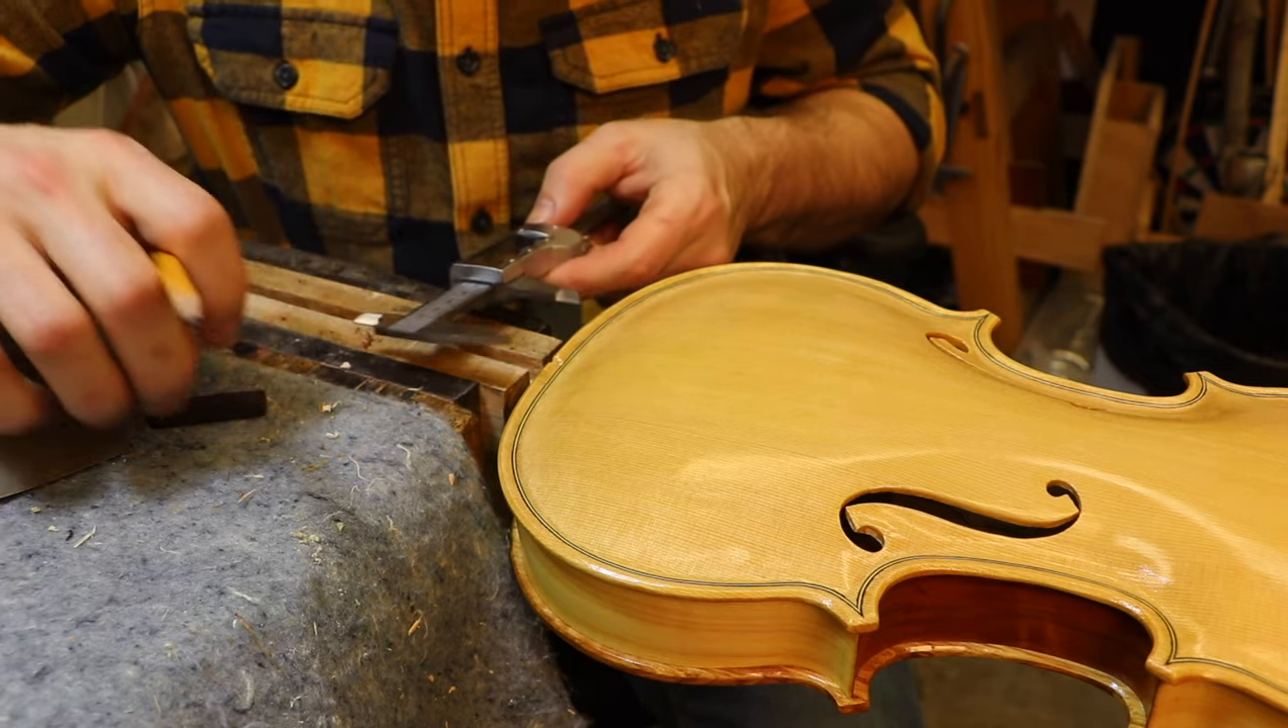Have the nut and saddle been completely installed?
No.